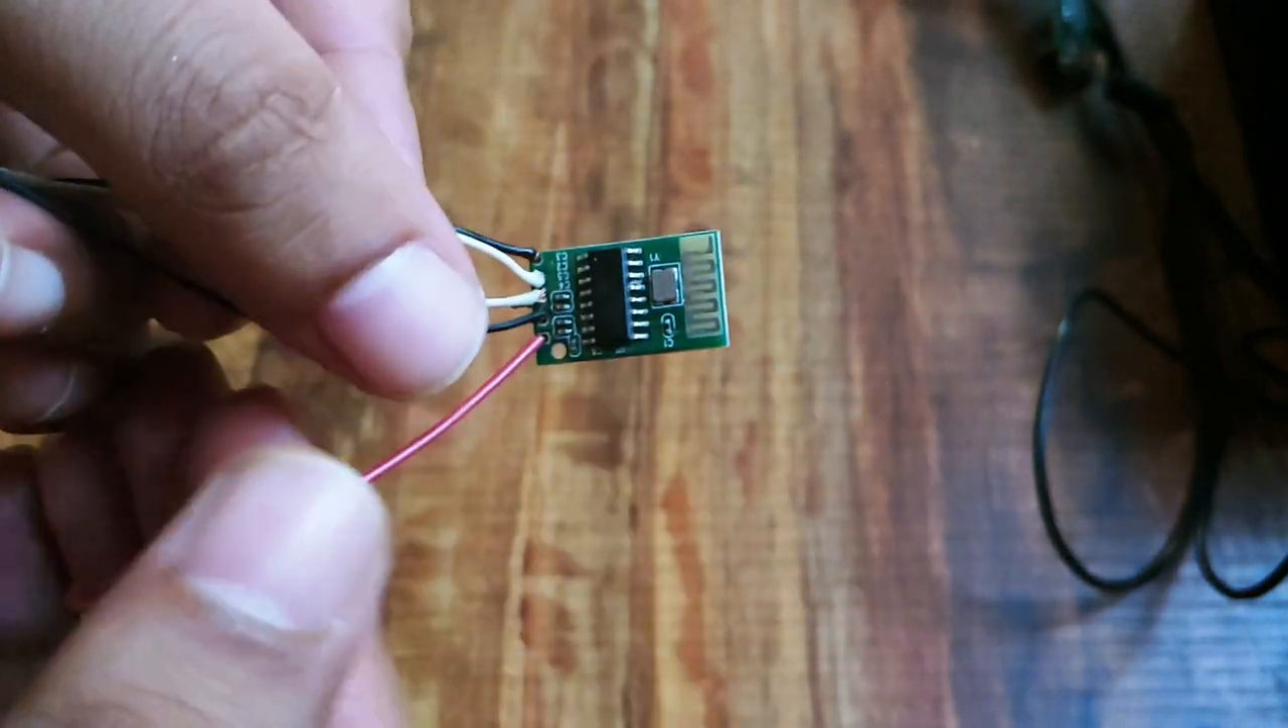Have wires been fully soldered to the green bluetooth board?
Yes.